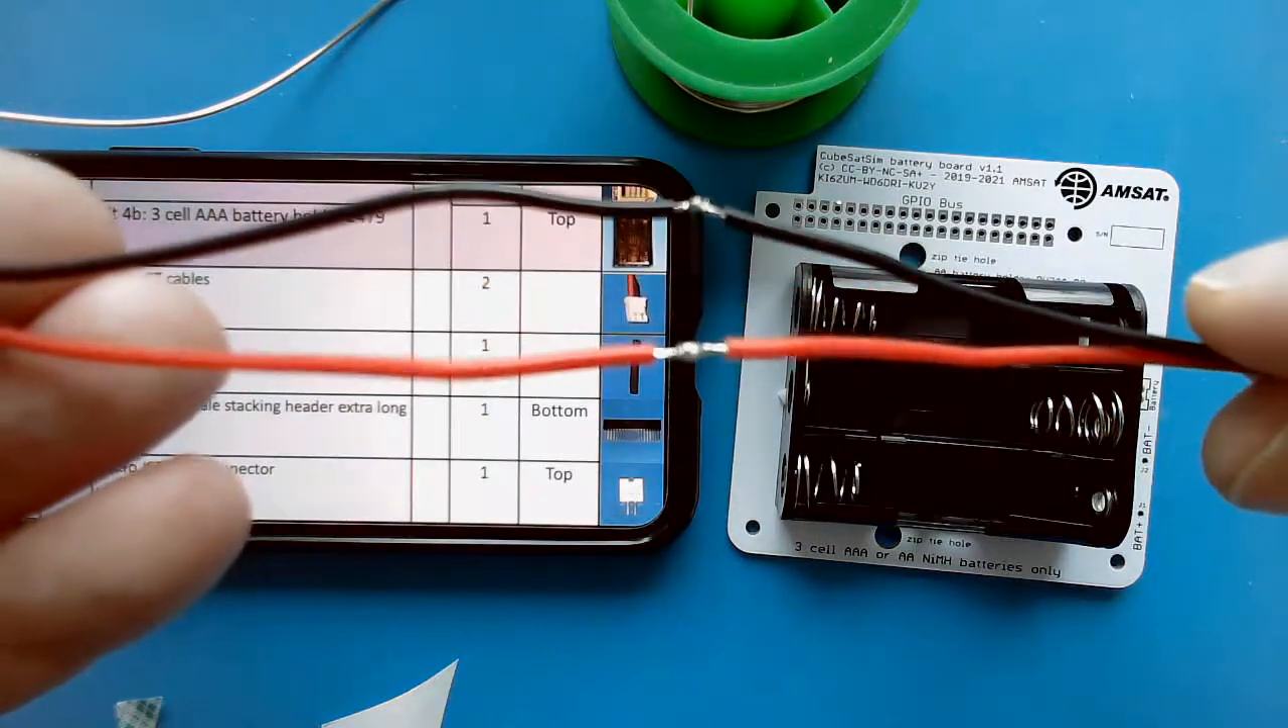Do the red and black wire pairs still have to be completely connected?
No.